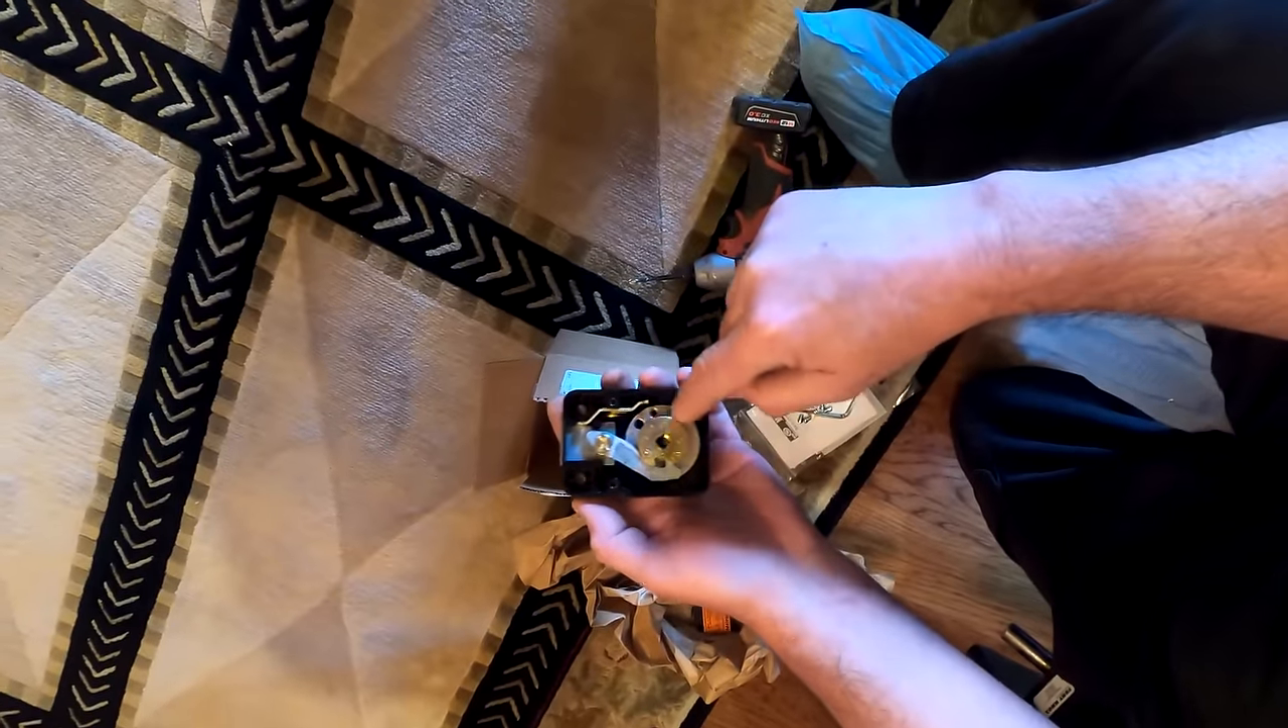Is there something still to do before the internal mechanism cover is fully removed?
No.